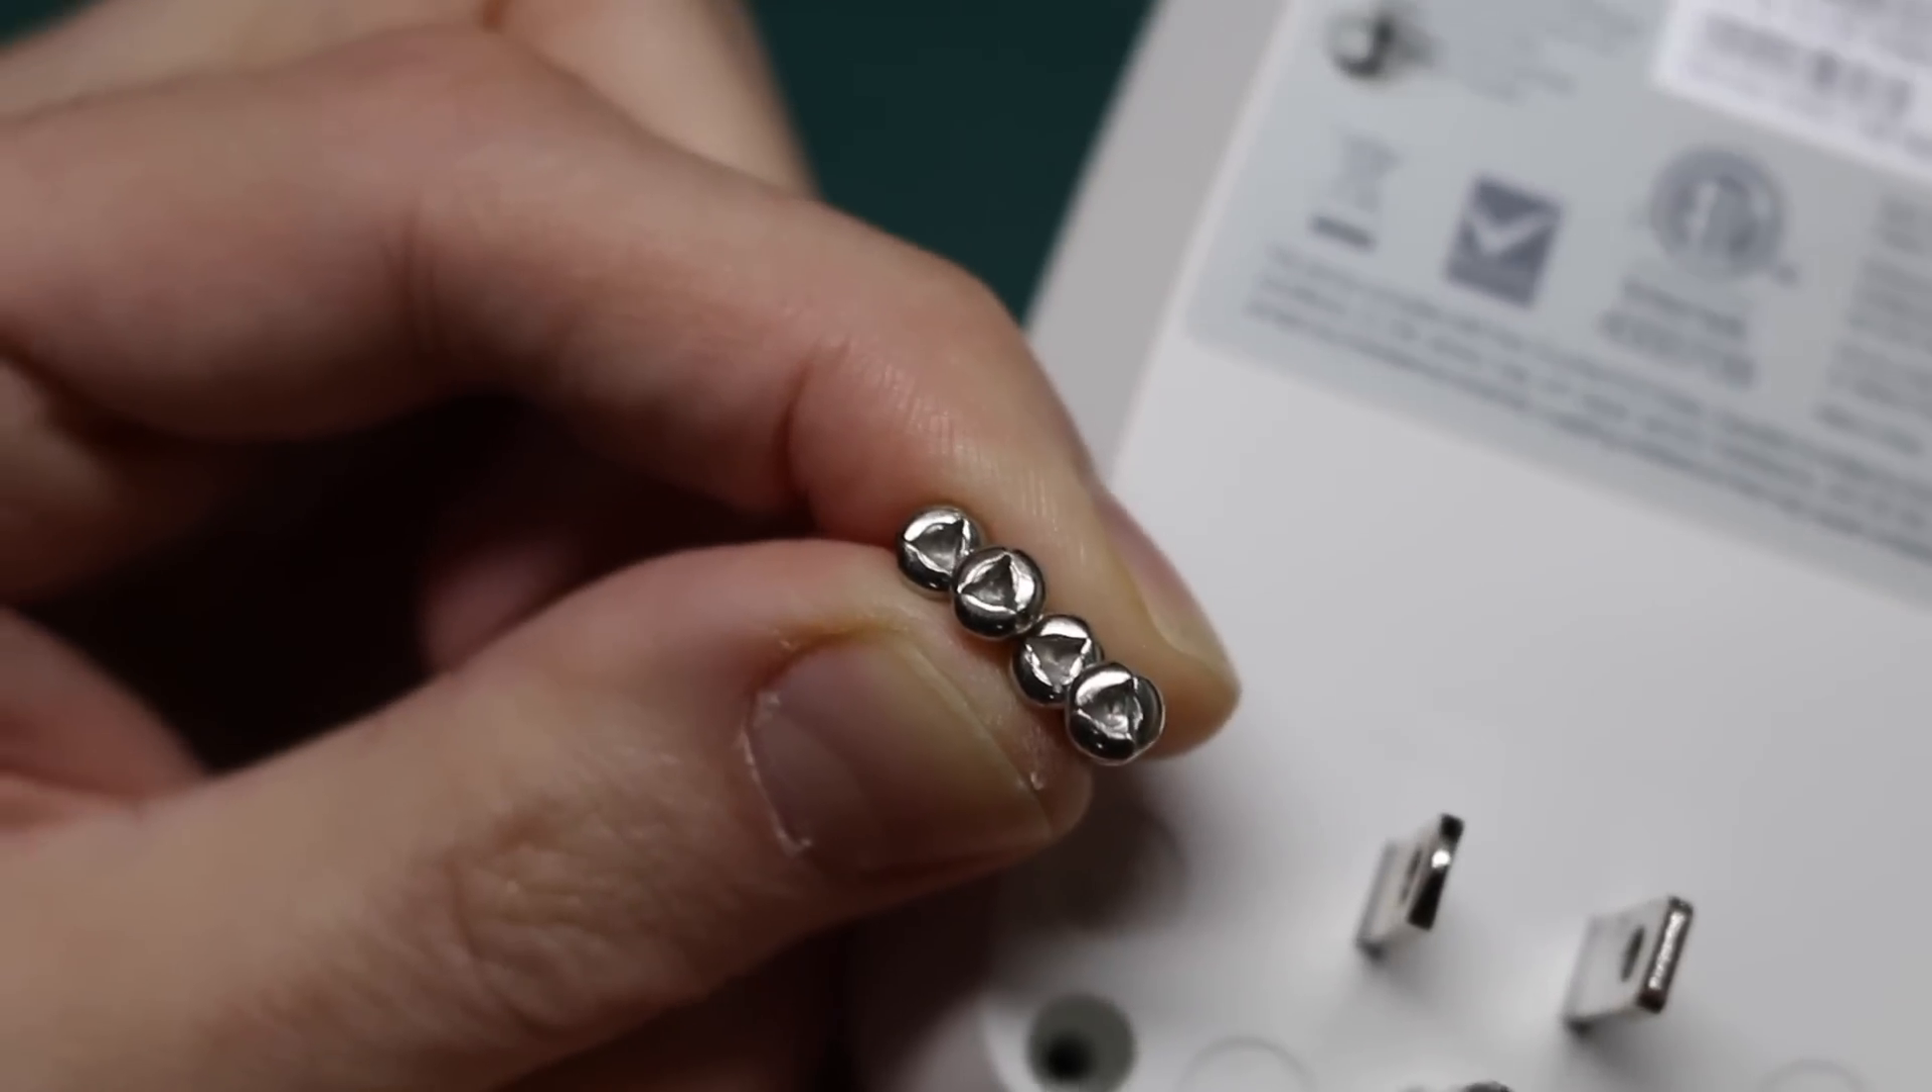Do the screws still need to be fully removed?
No.